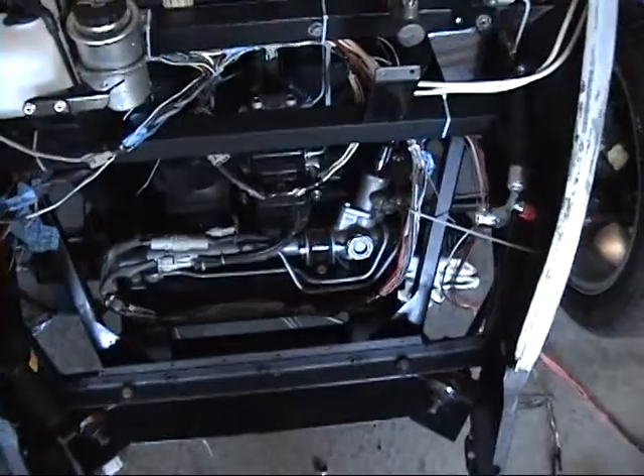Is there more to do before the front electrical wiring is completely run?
Yes.